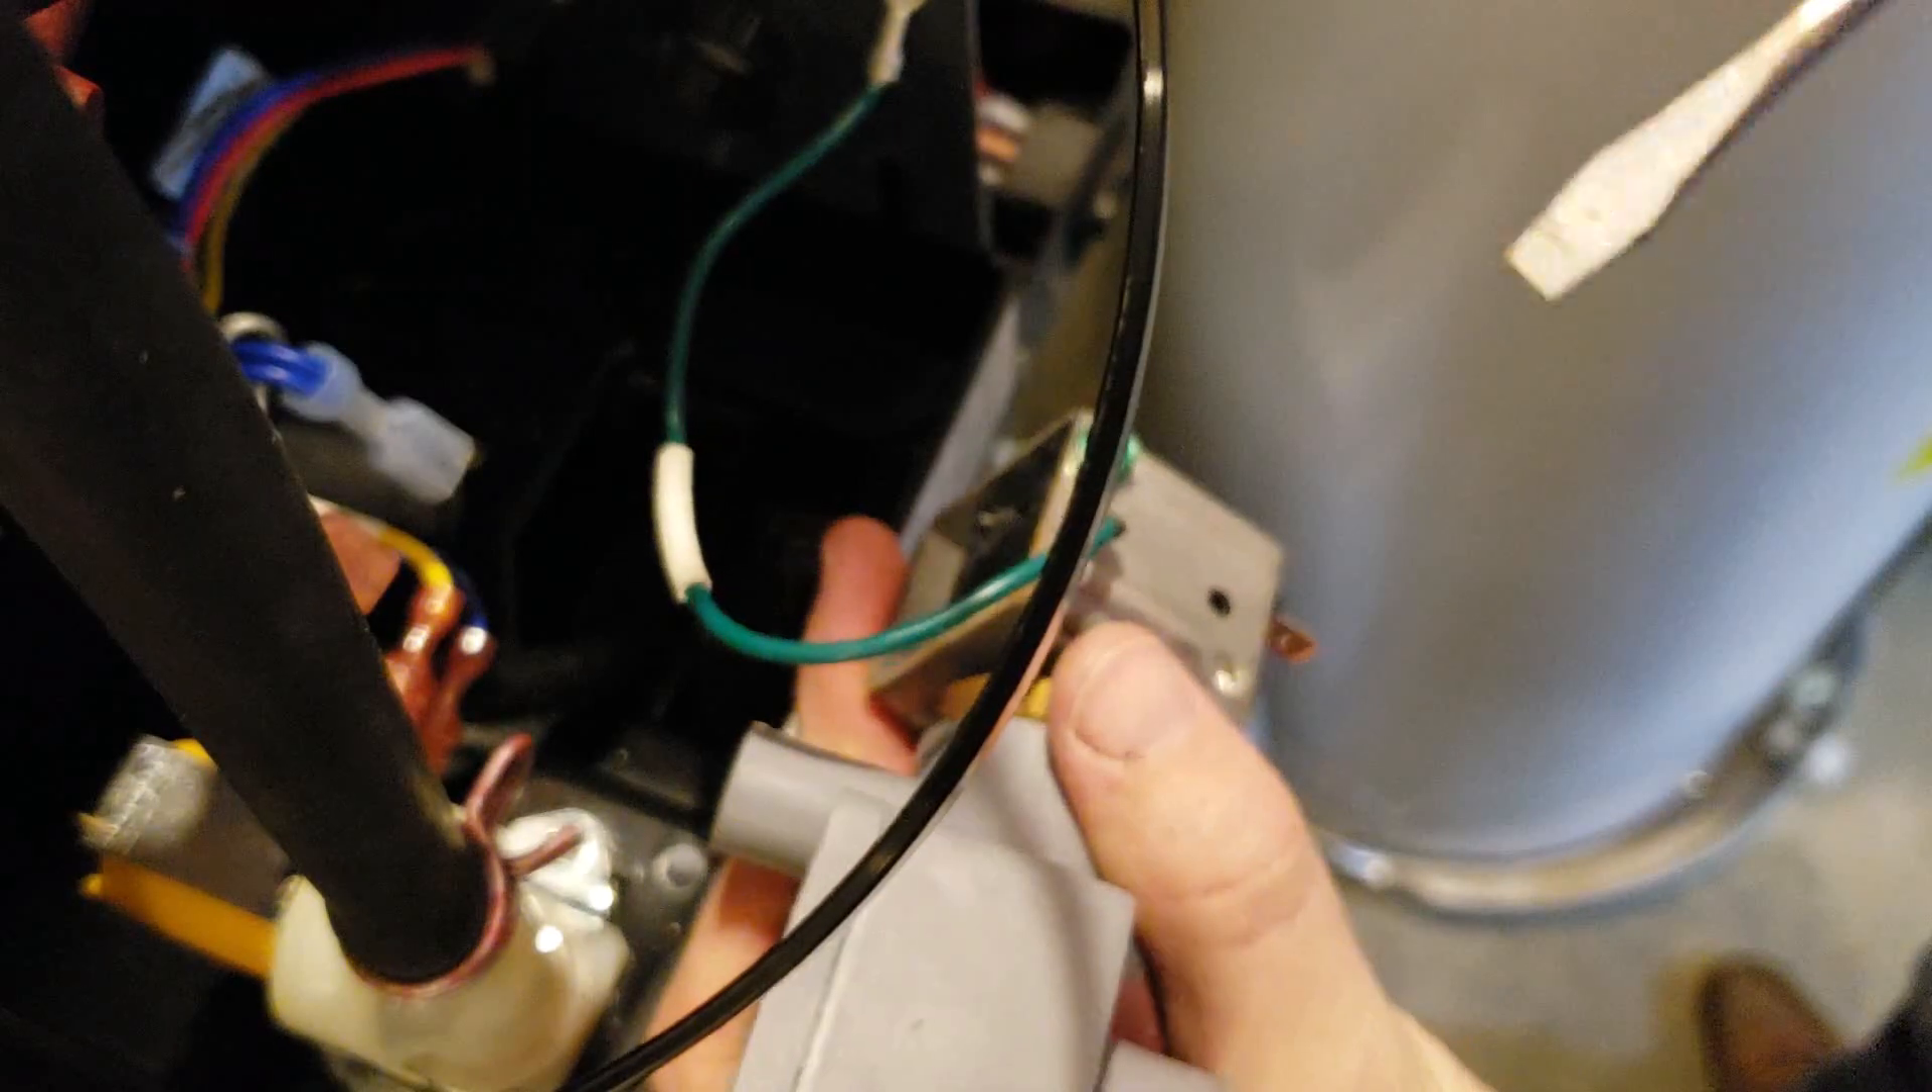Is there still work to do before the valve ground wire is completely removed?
Yes.